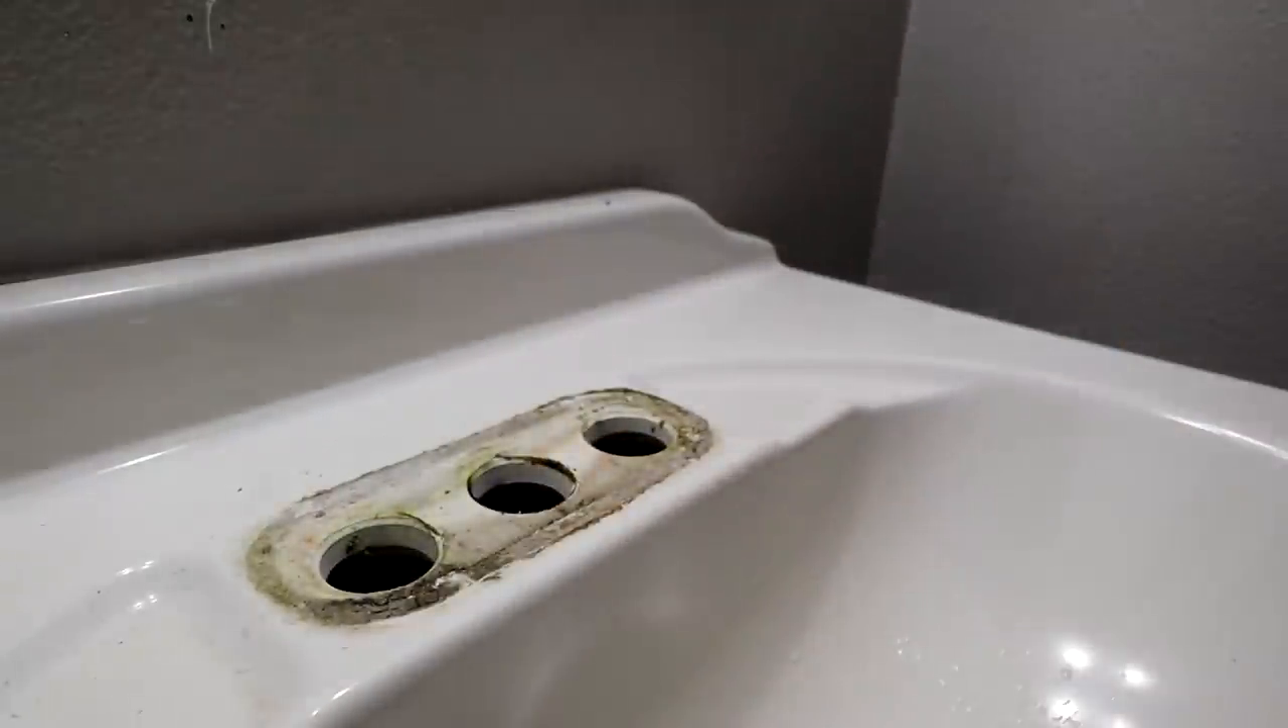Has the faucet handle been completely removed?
Yes.